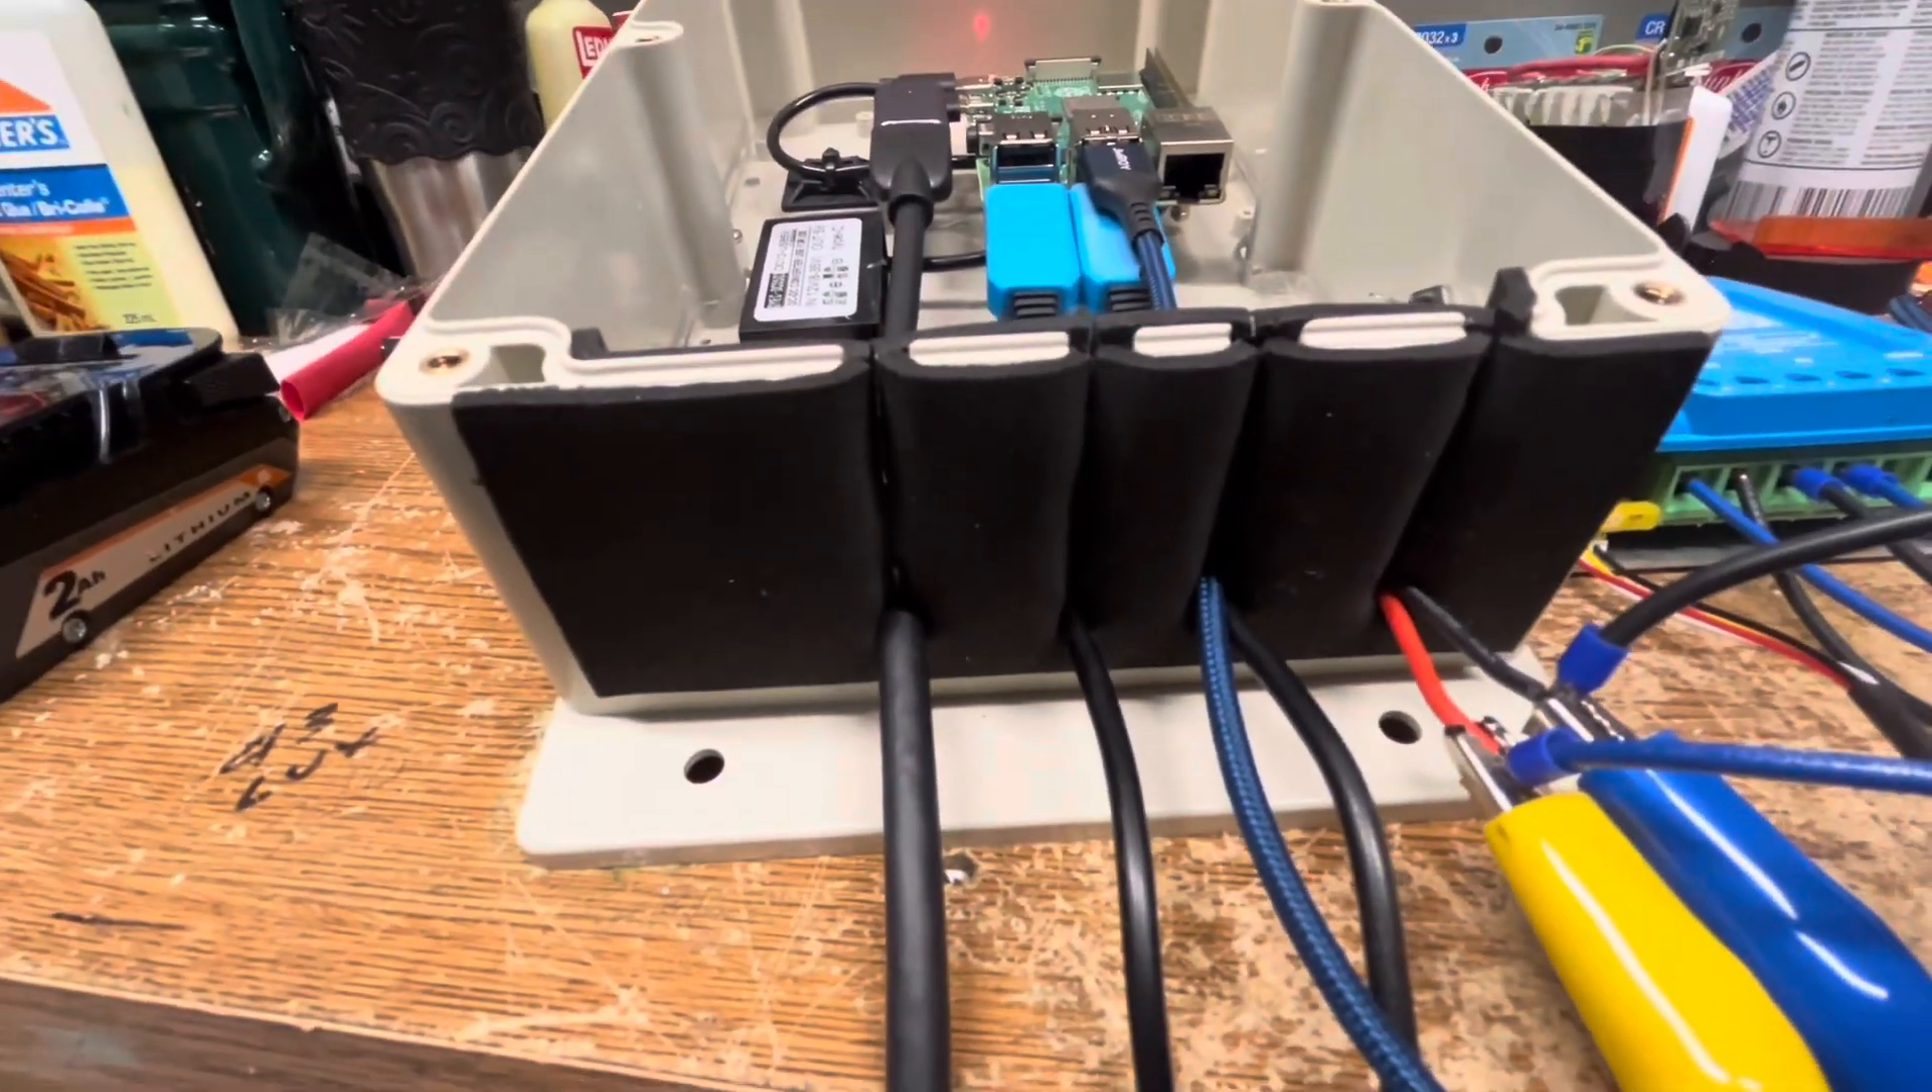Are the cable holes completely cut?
Yes.